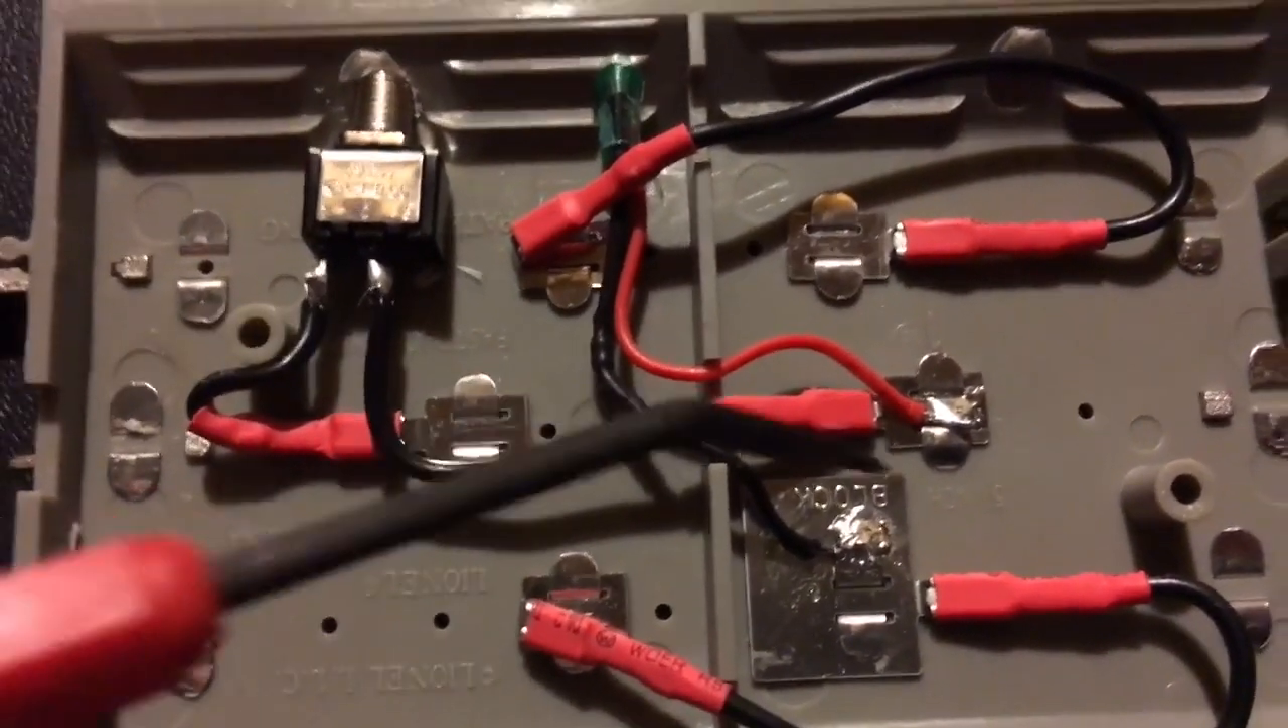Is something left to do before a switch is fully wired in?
No.